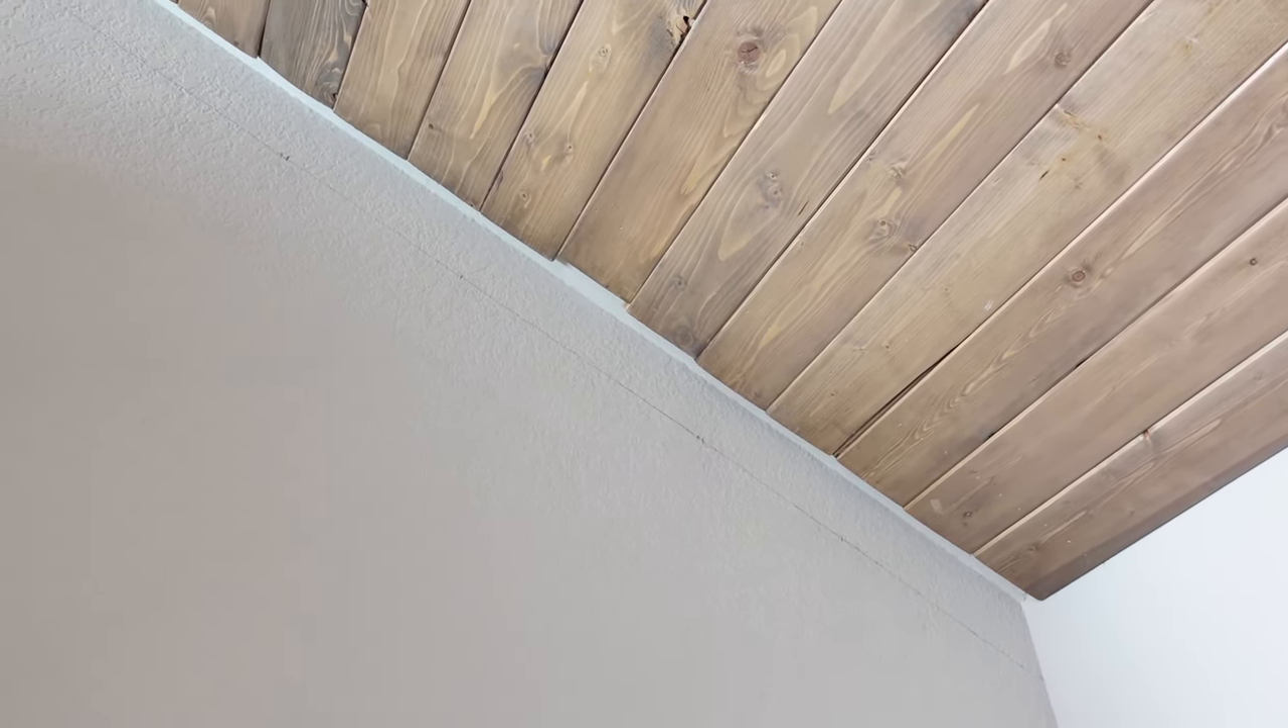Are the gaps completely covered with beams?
No.